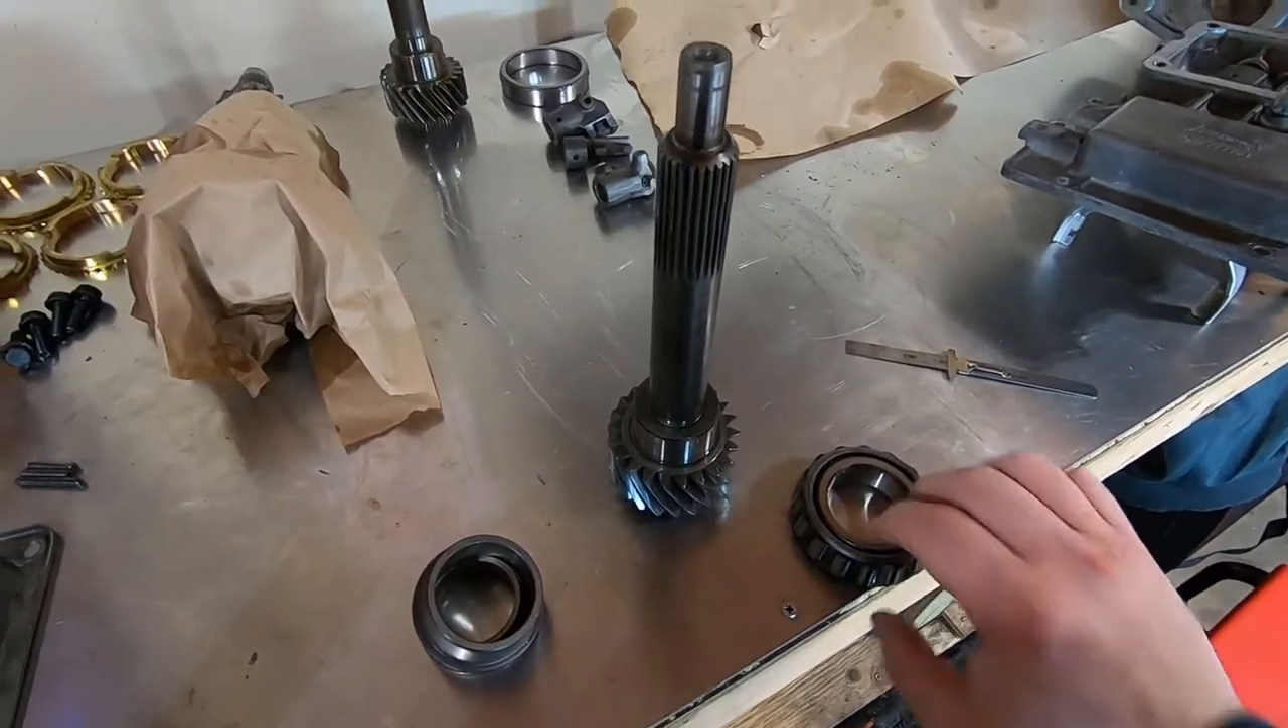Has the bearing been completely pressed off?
Yes.